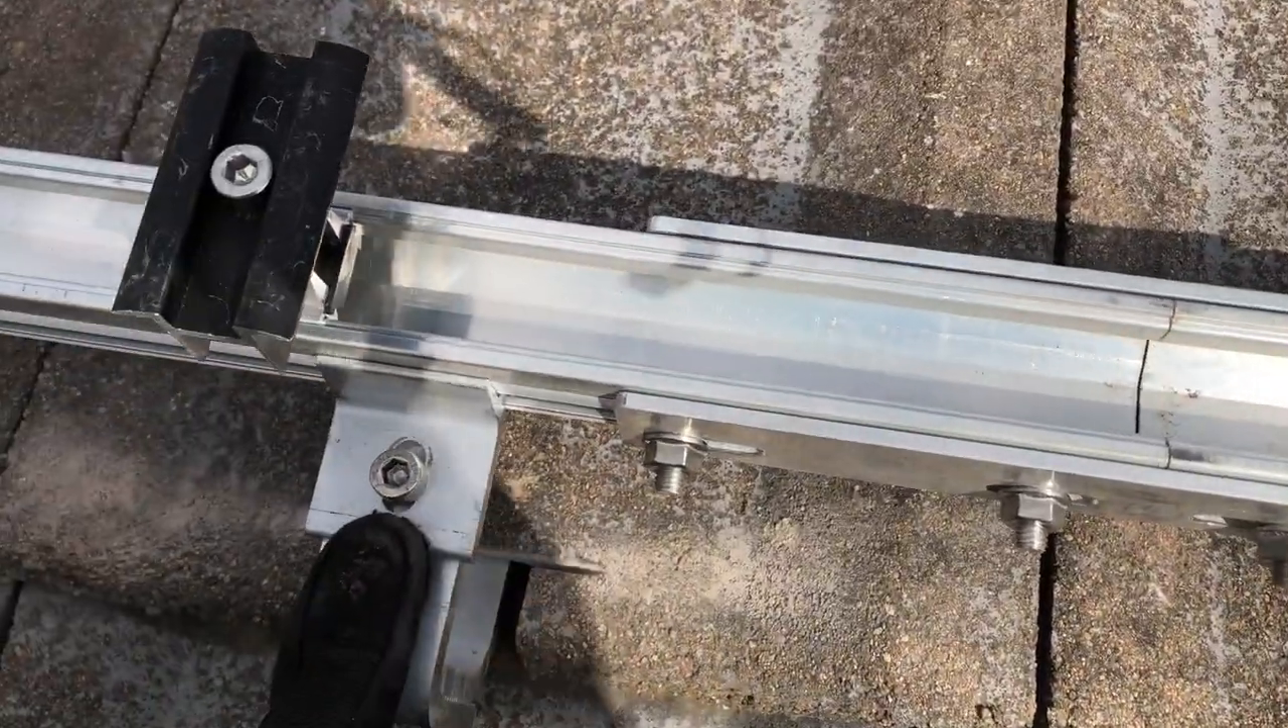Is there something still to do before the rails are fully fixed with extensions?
No.